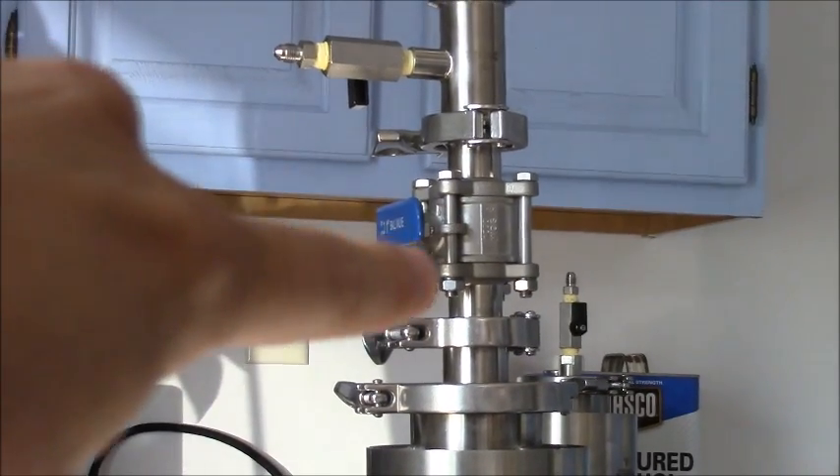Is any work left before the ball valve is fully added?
No.